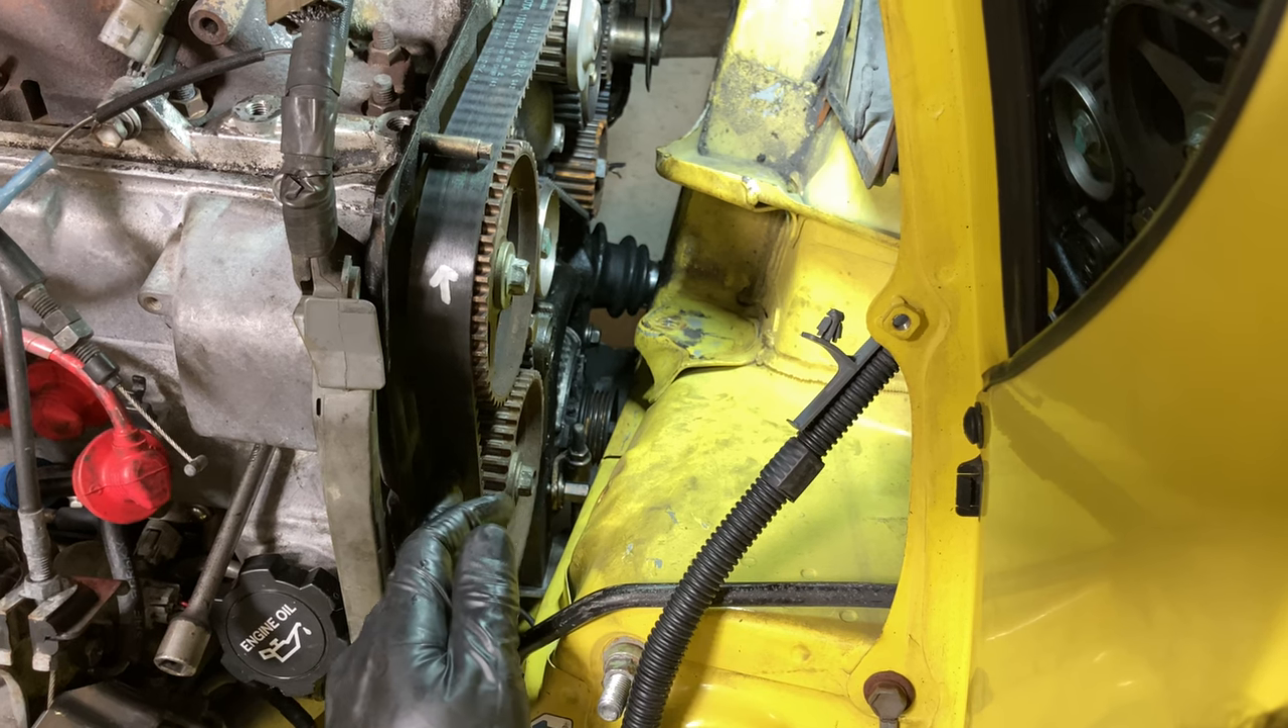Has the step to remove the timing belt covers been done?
Yes.